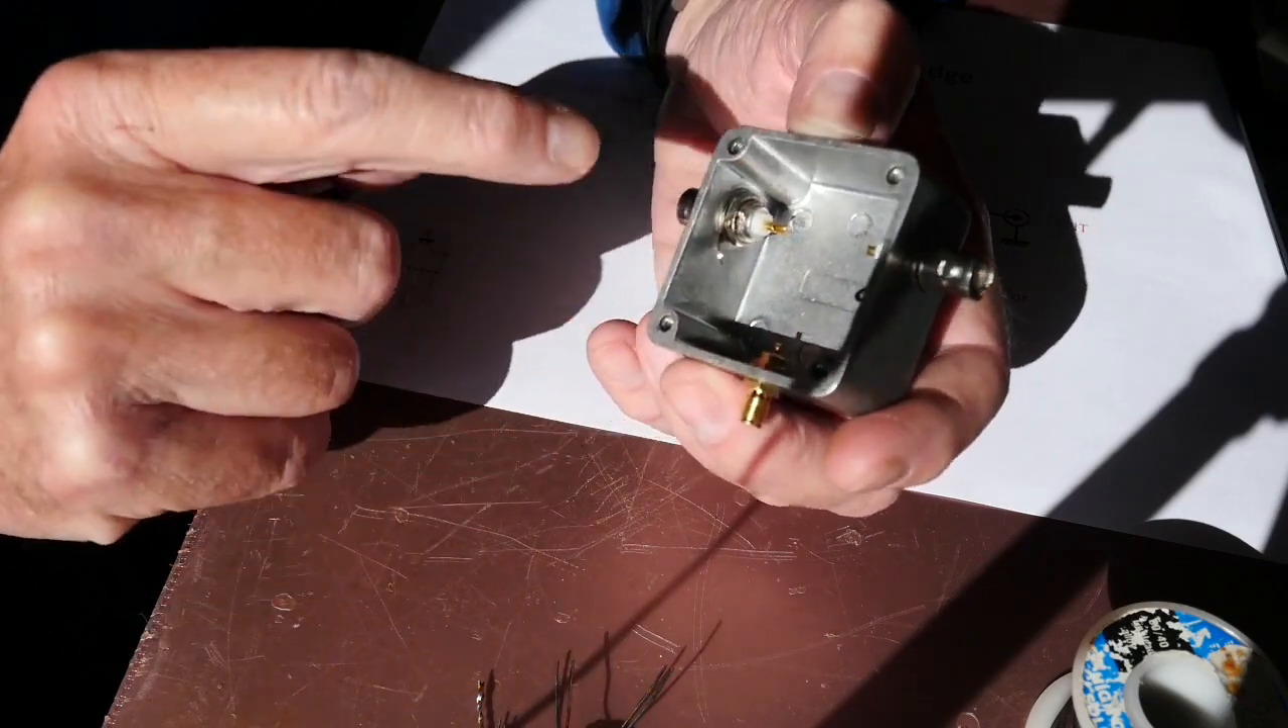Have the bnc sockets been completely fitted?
Yes.